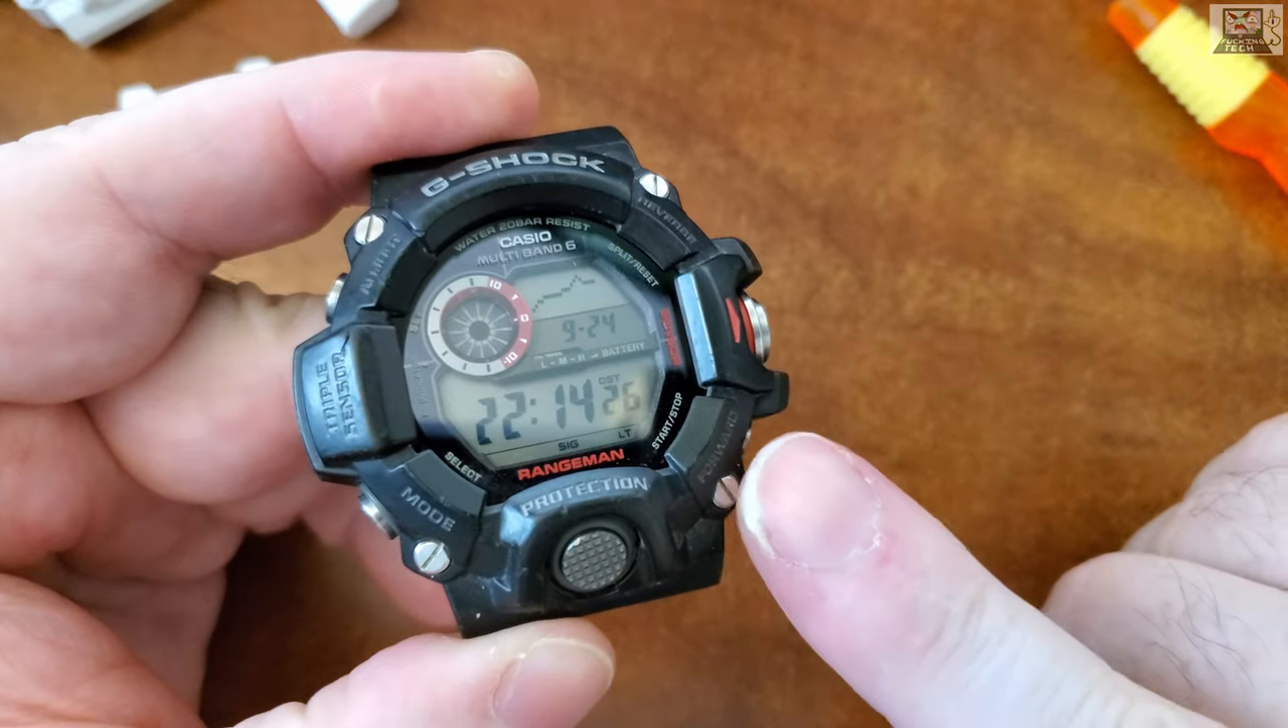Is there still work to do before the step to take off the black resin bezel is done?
Yes.